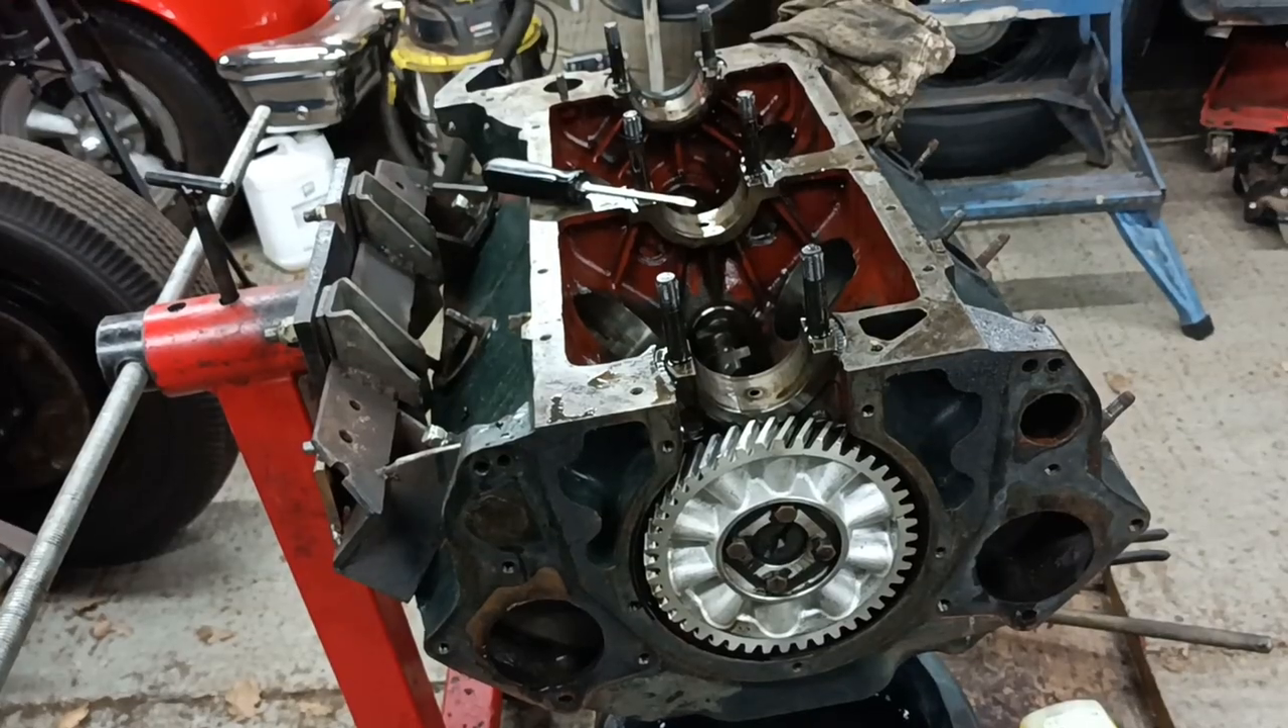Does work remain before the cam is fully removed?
Yes.